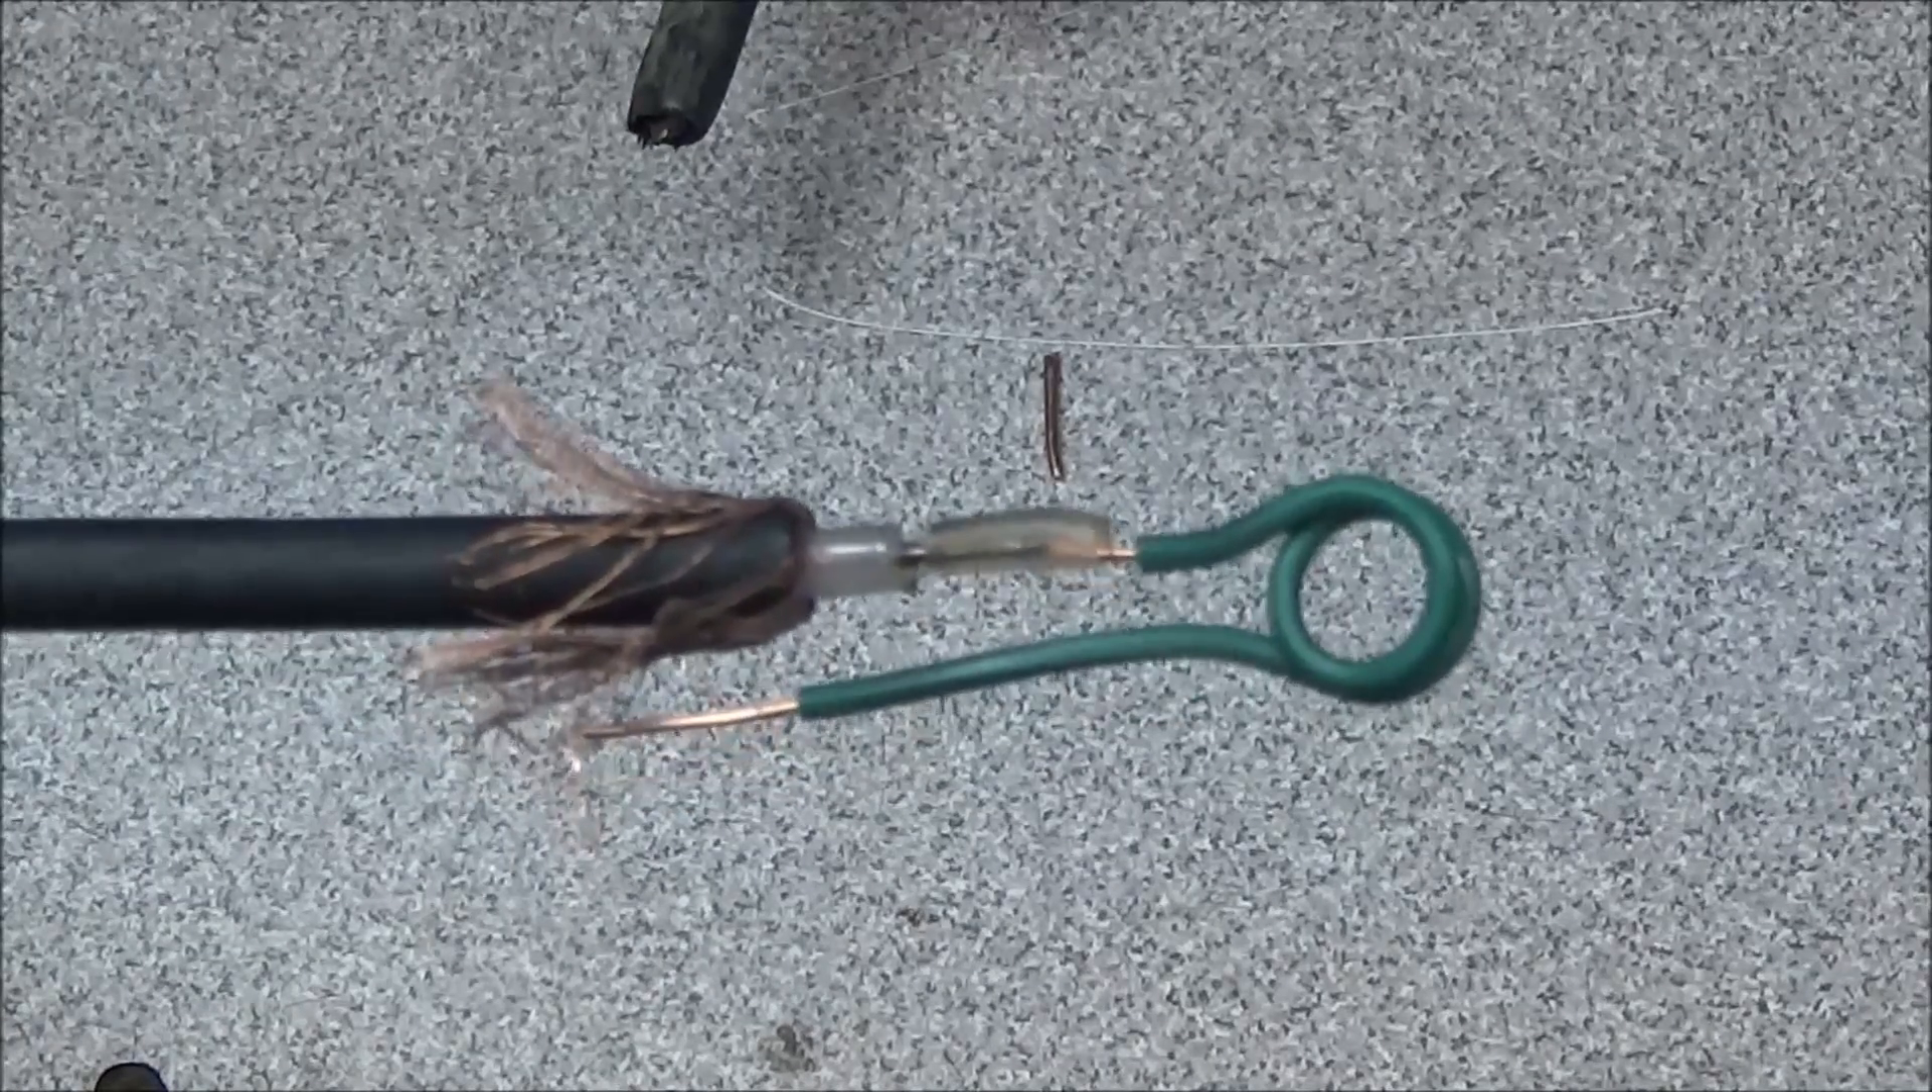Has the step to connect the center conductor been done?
Yes.